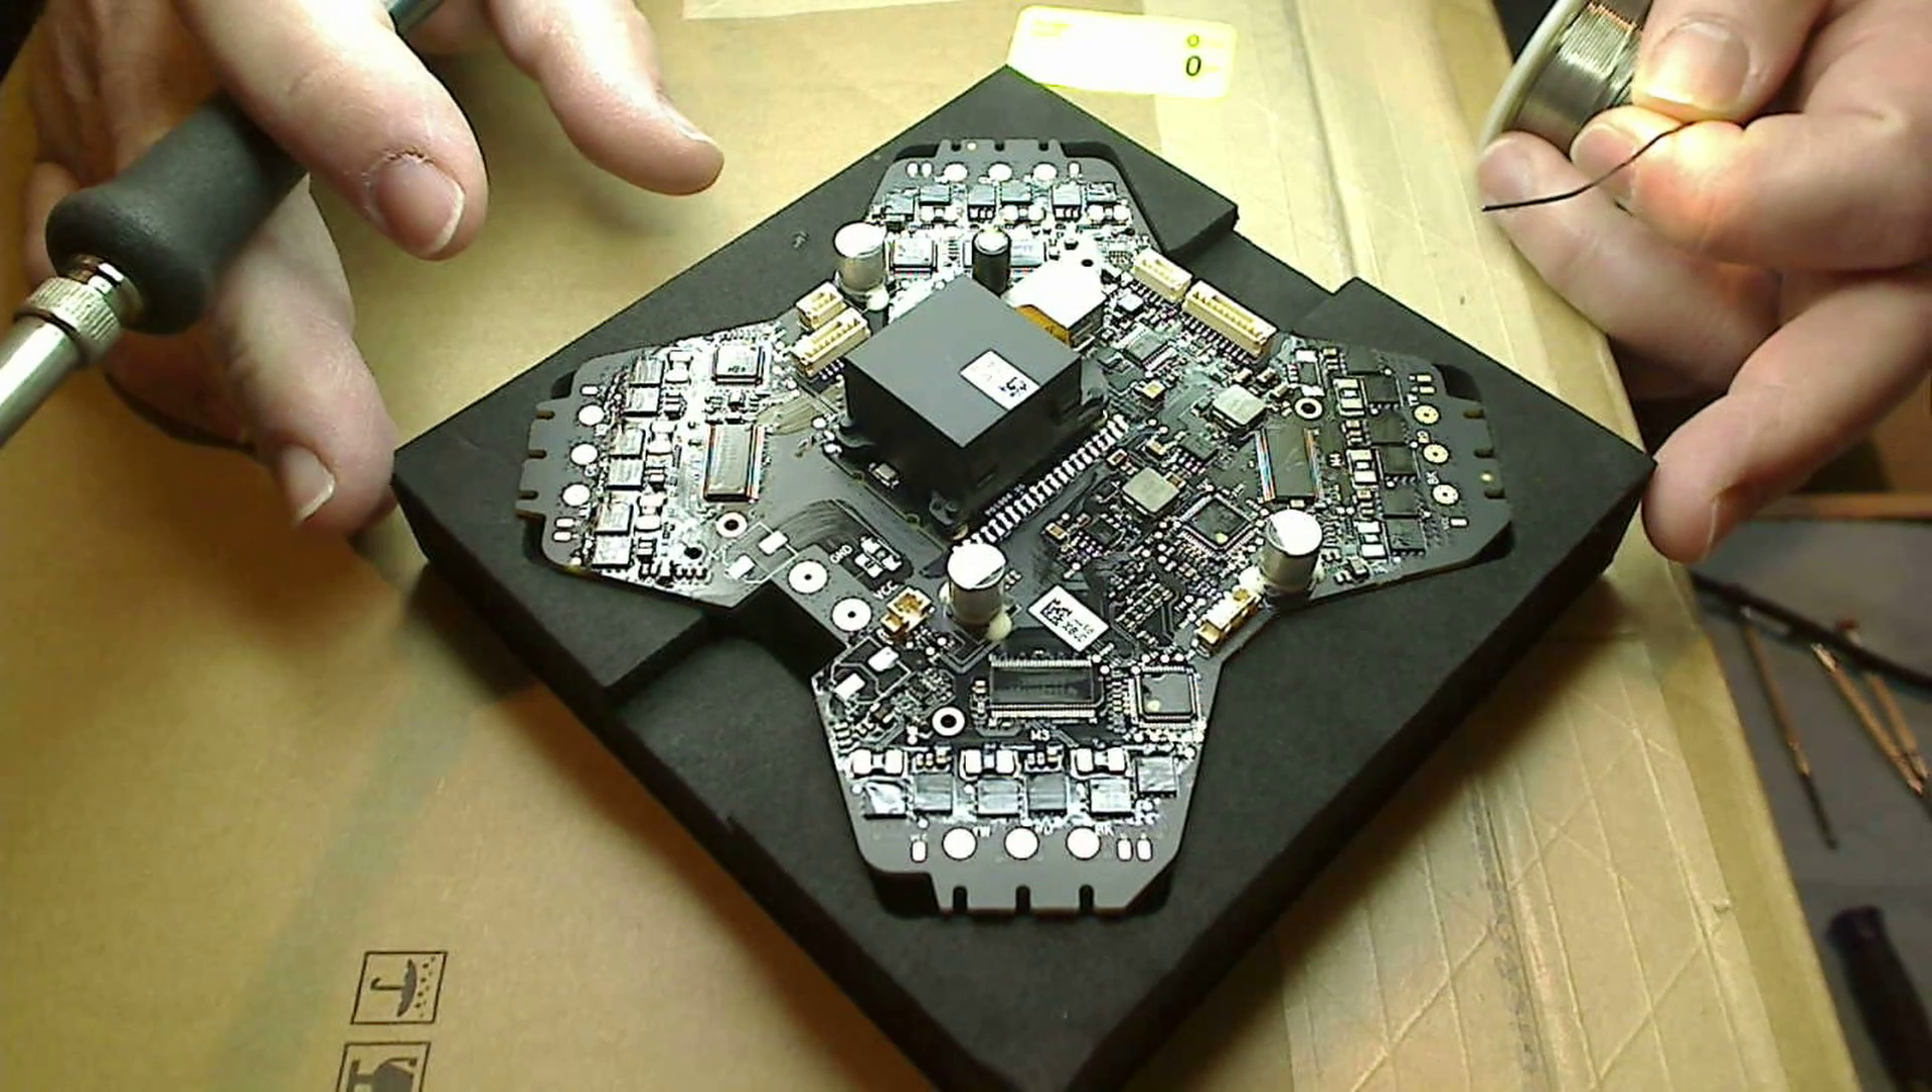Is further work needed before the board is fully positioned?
No.